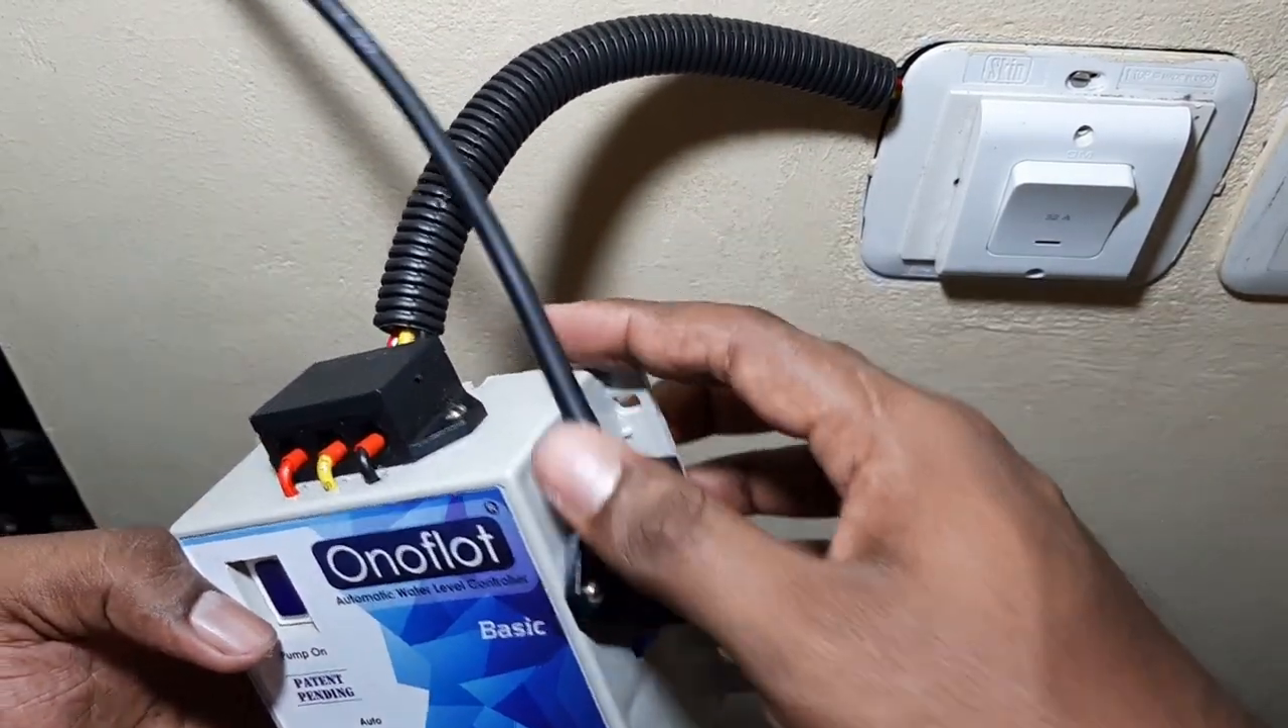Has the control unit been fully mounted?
No.